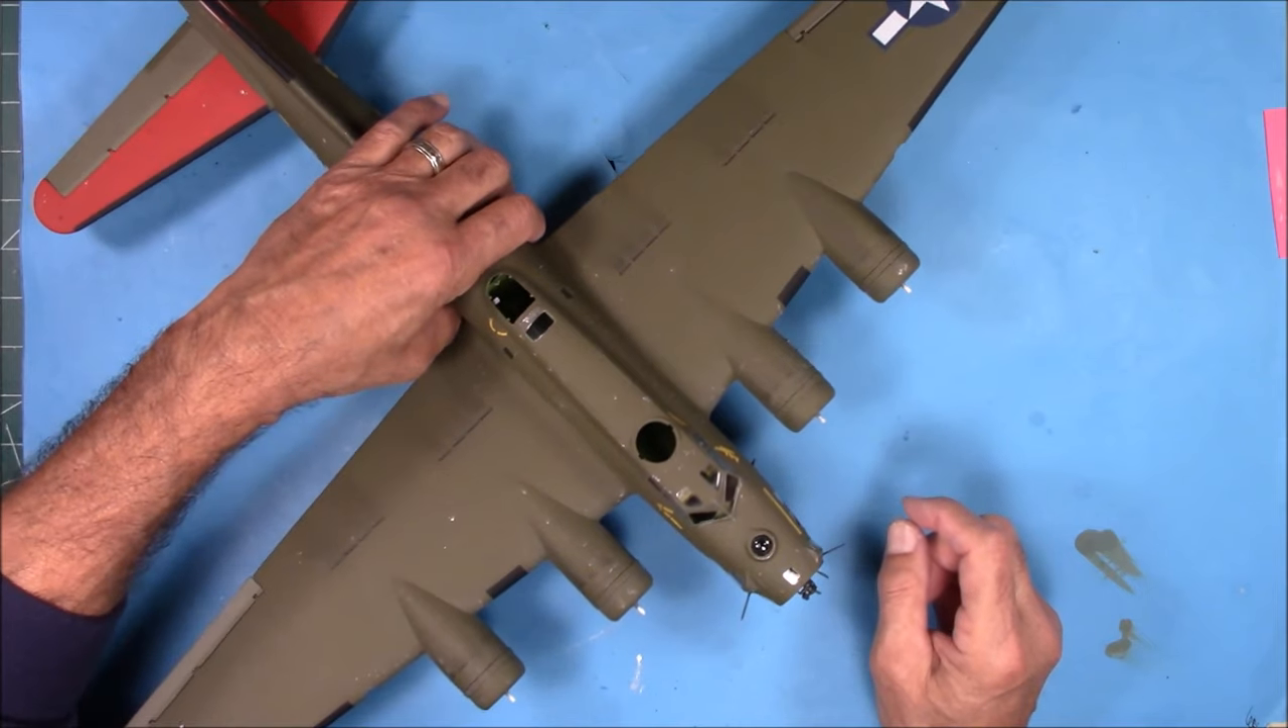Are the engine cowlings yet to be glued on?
No.